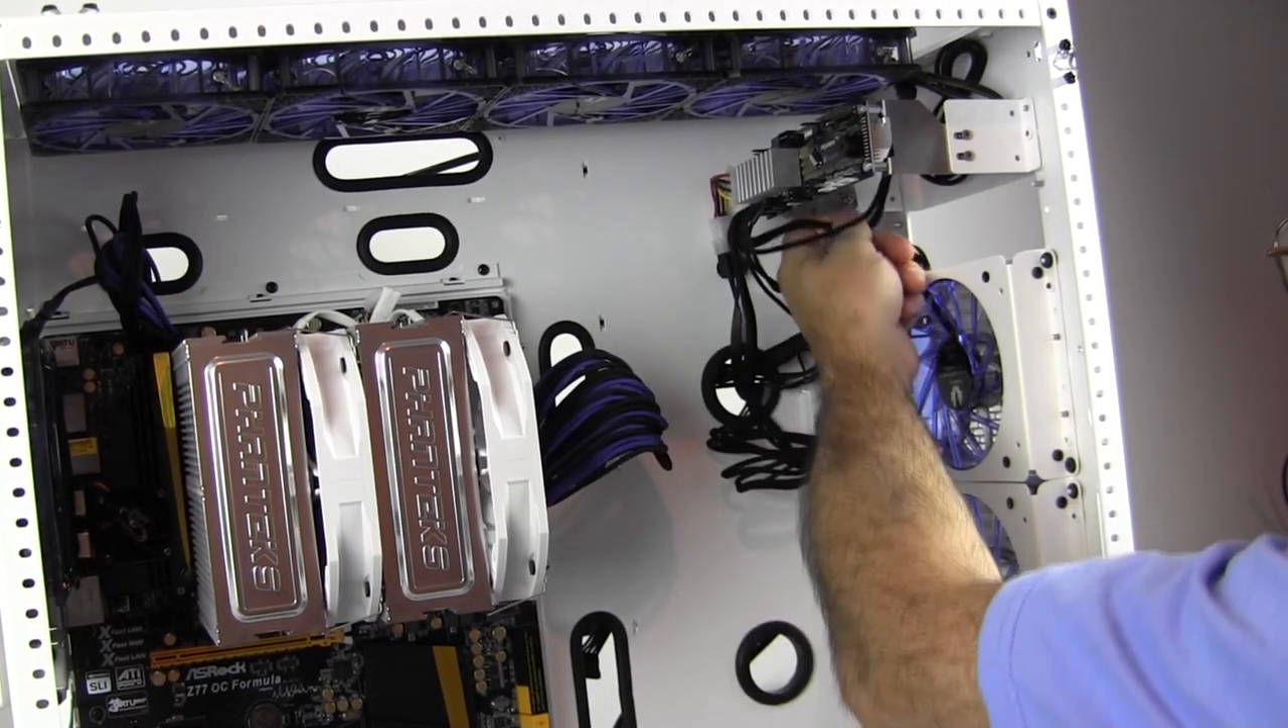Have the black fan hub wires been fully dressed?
No.